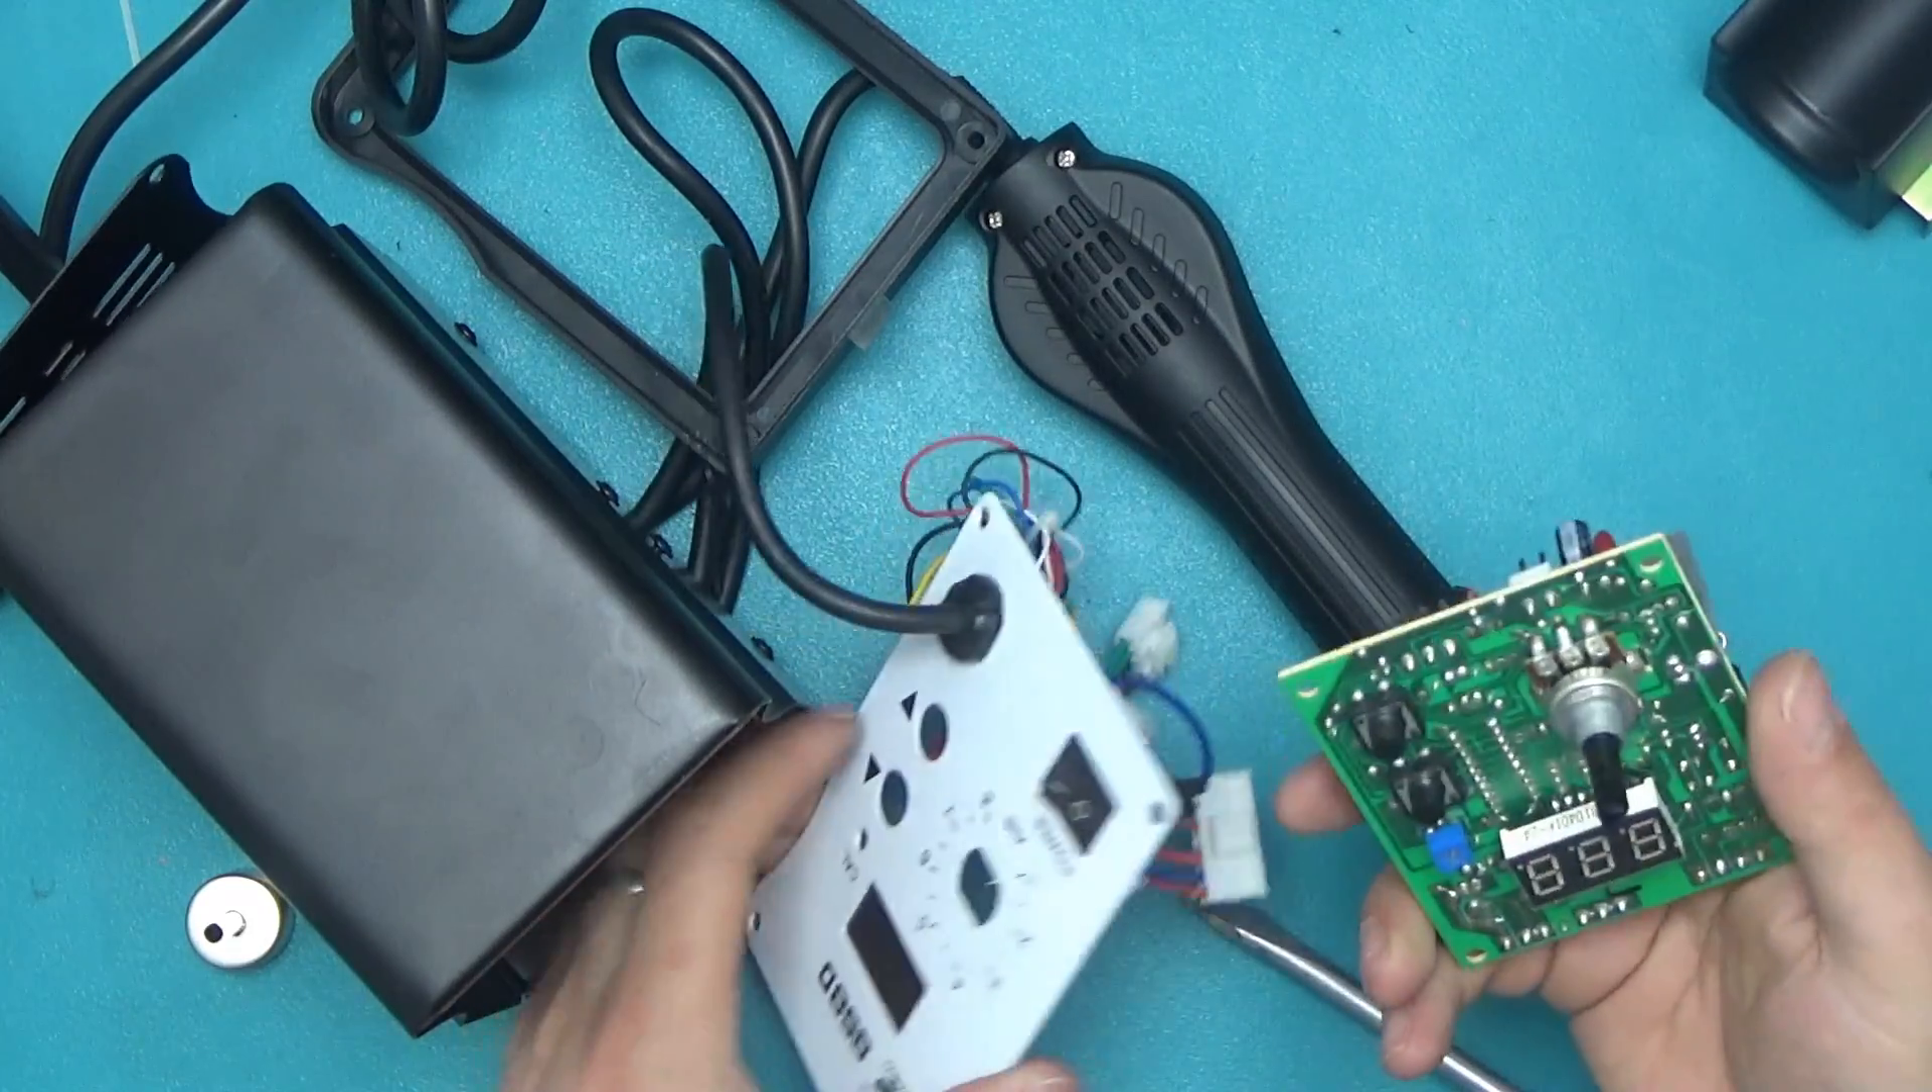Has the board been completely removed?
Yes.